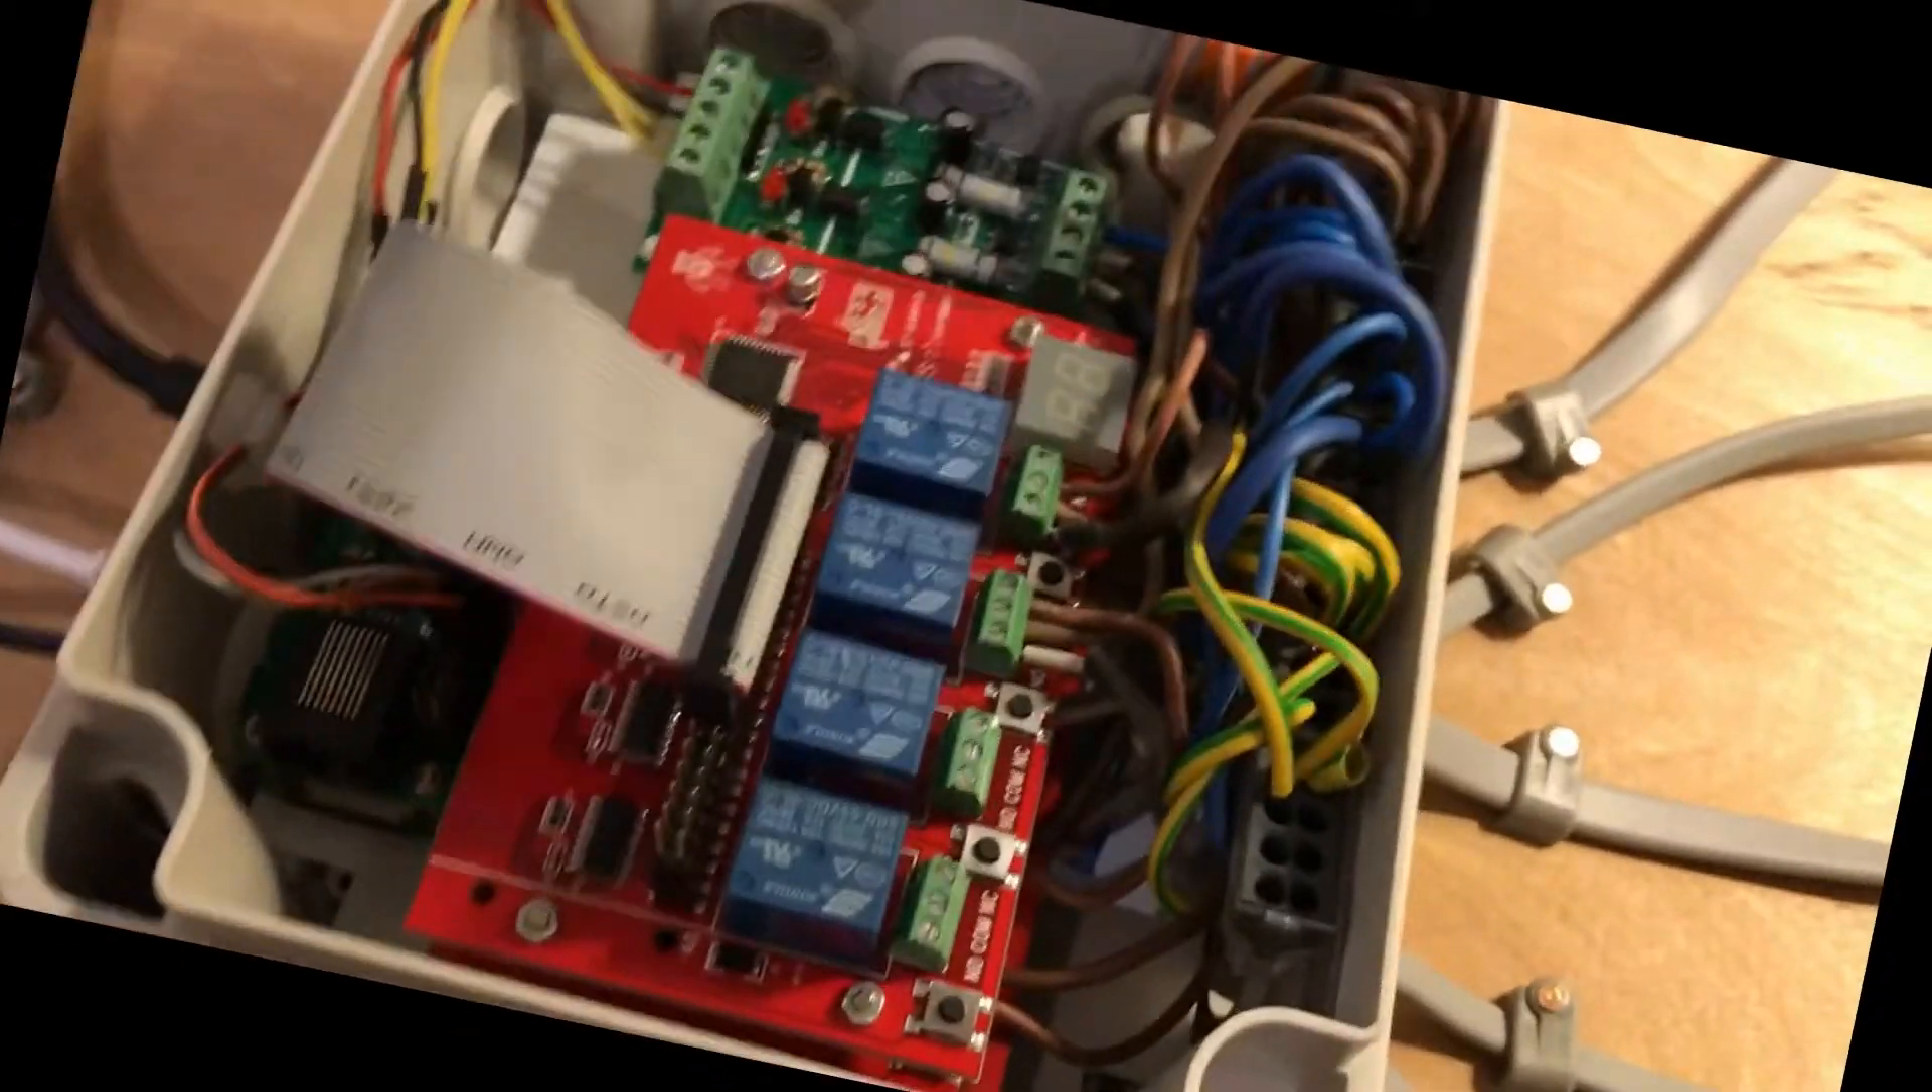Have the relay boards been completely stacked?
Yes.